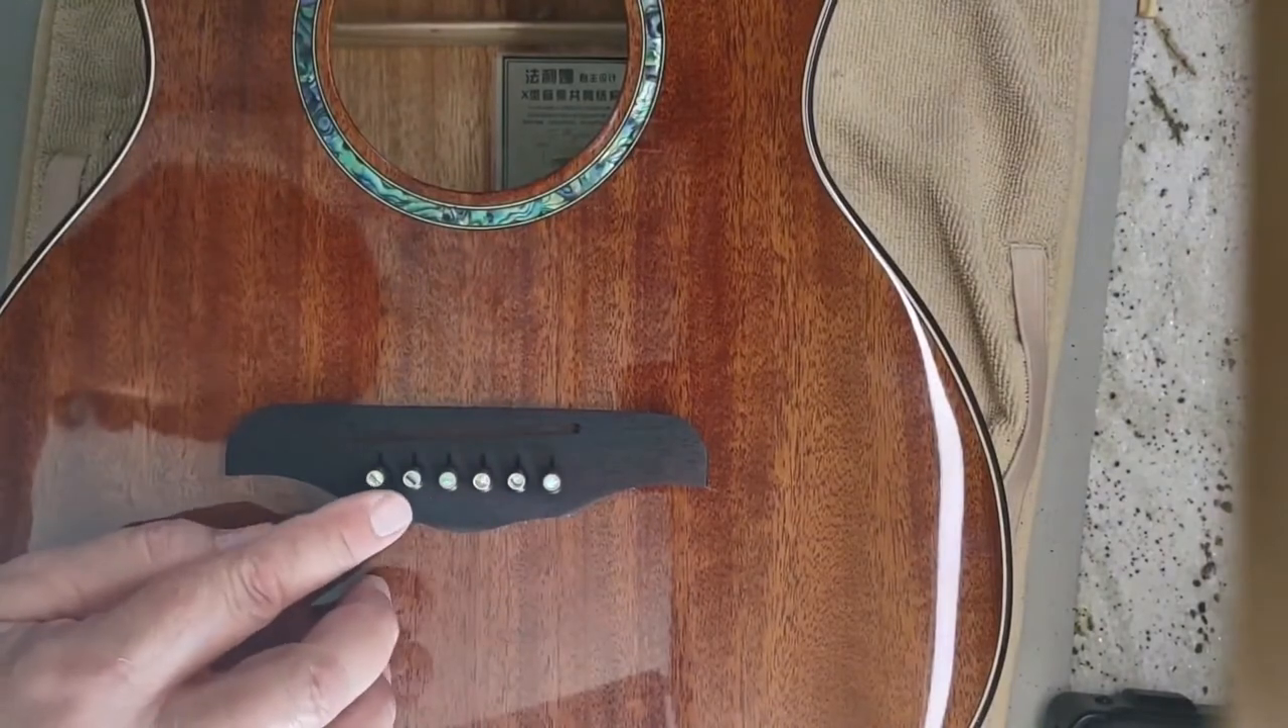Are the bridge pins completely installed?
Yes.